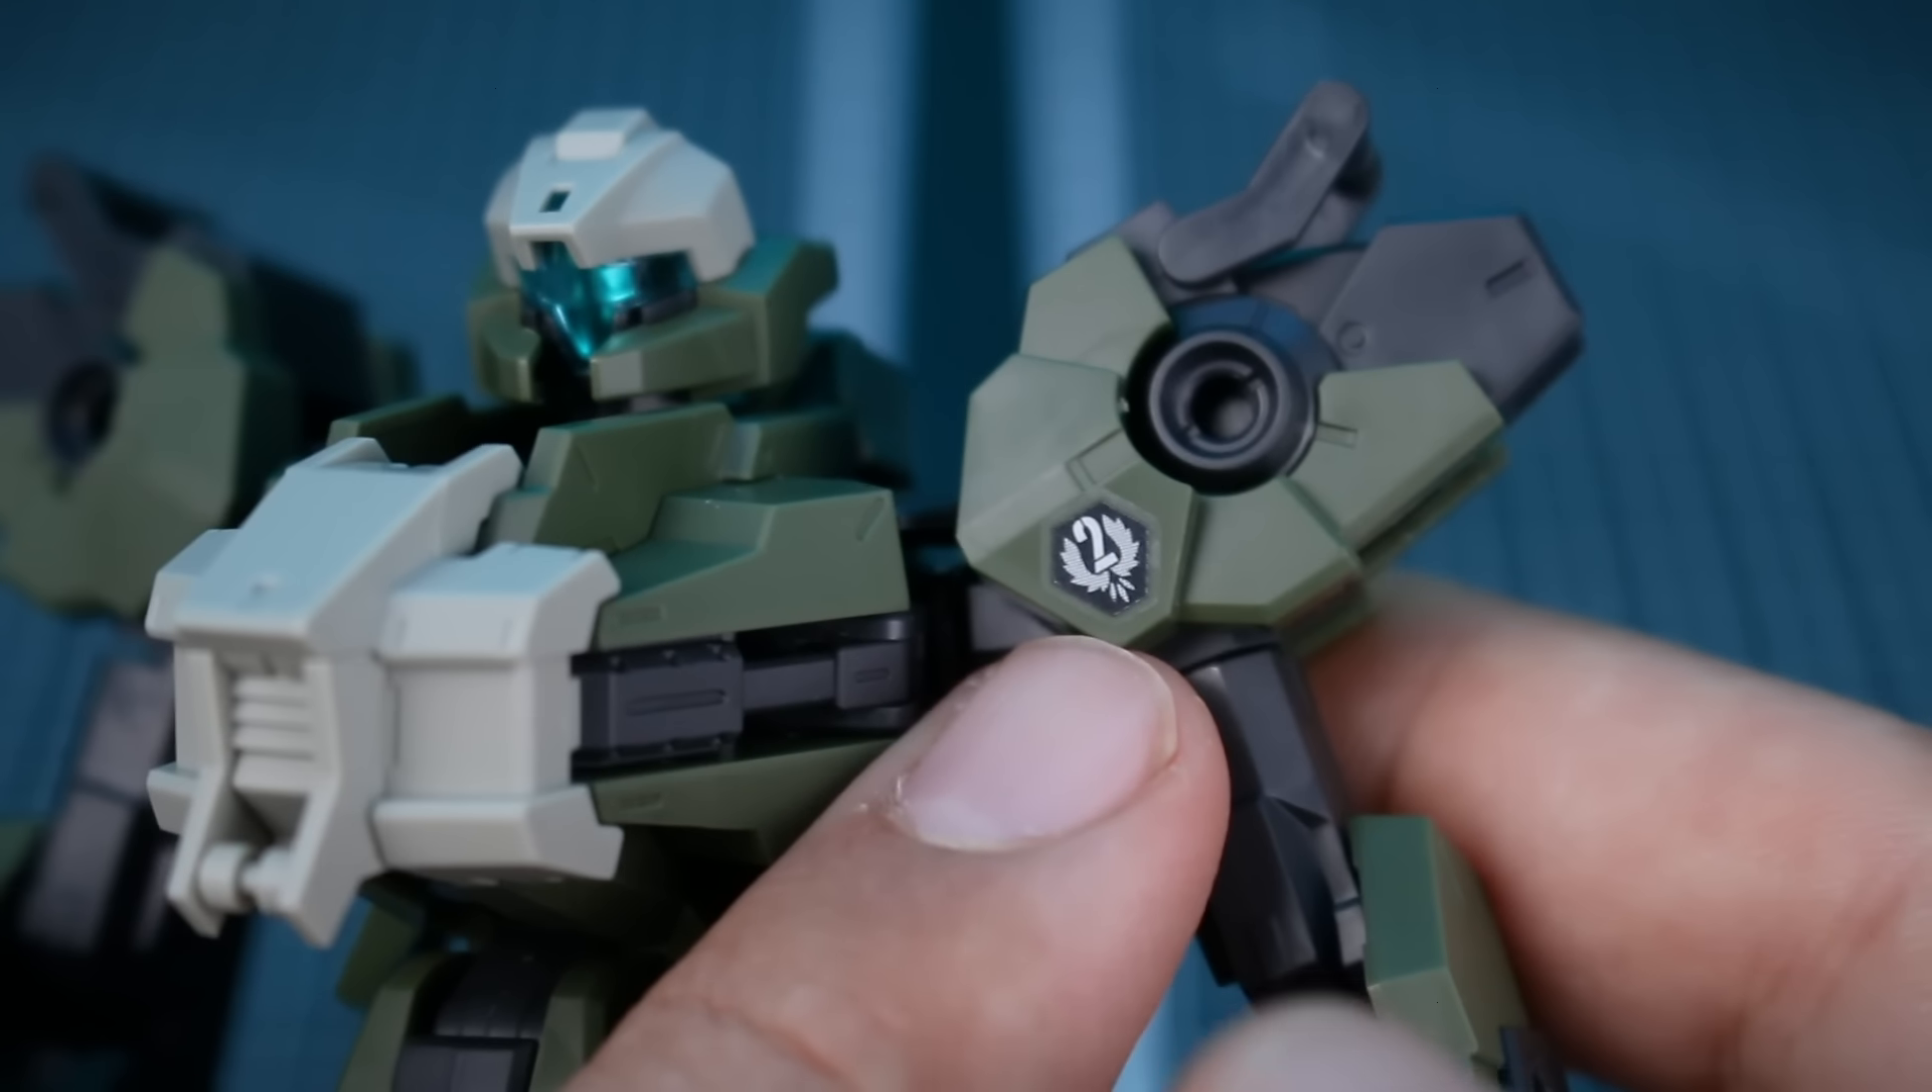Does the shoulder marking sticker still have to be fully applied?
No.